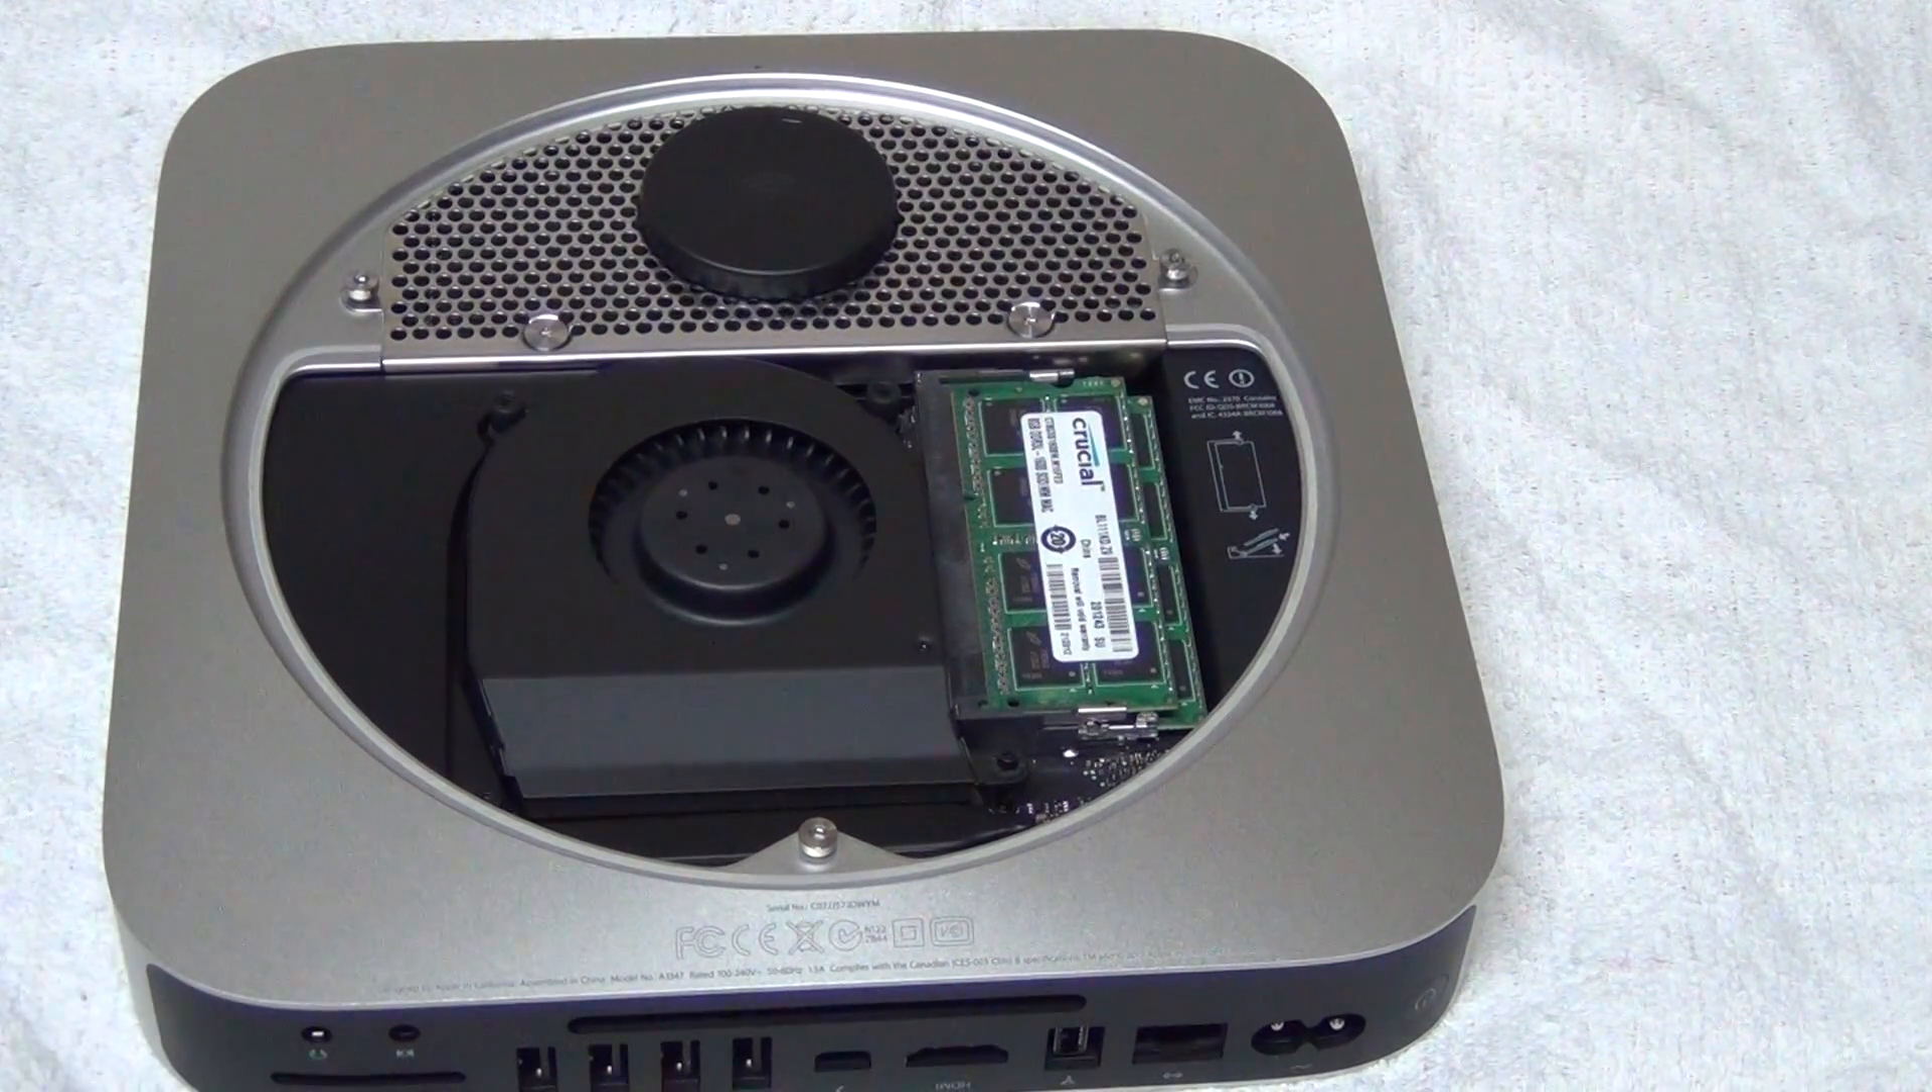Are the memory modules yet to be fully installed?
No.